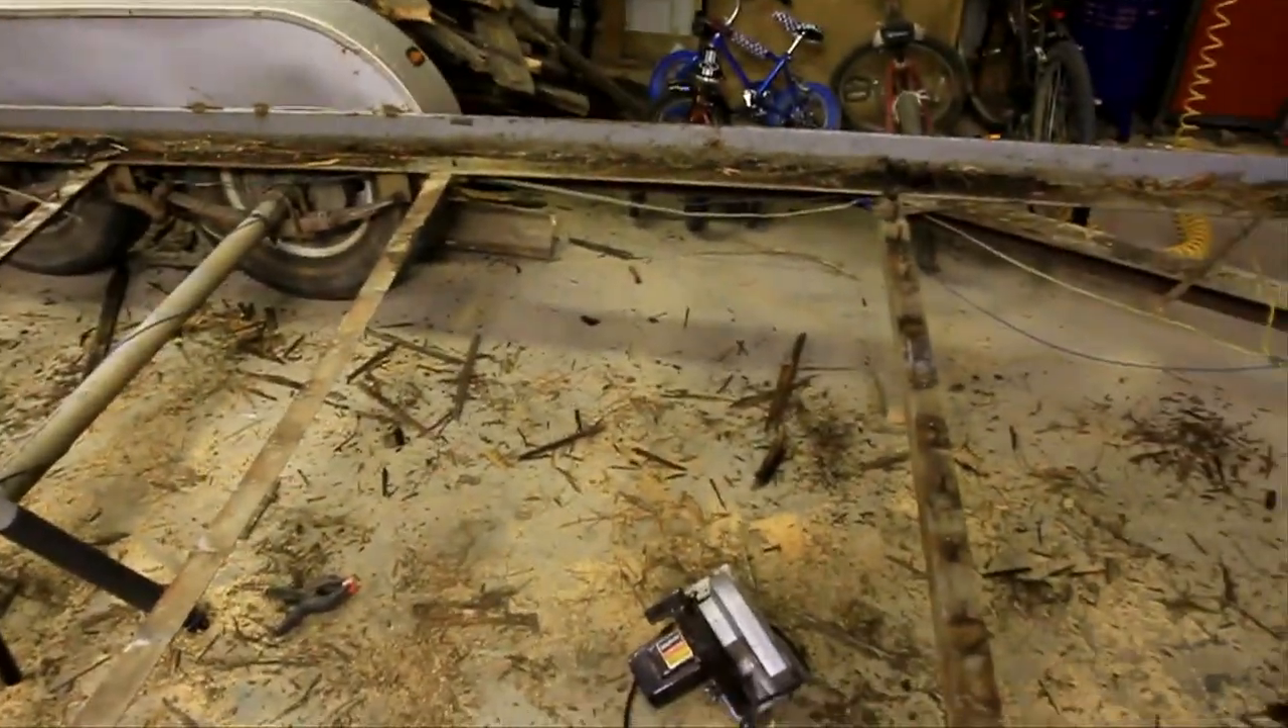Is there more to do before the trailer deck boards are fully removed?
No.